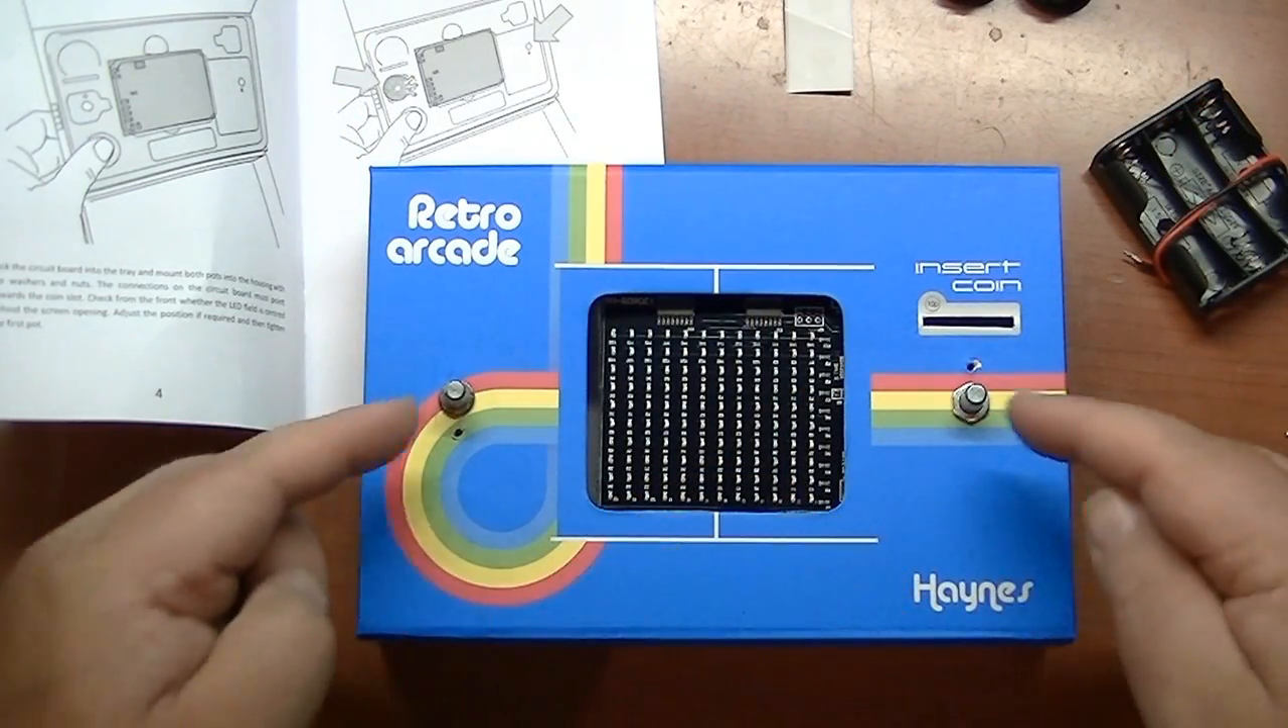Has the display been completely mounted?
Yes.